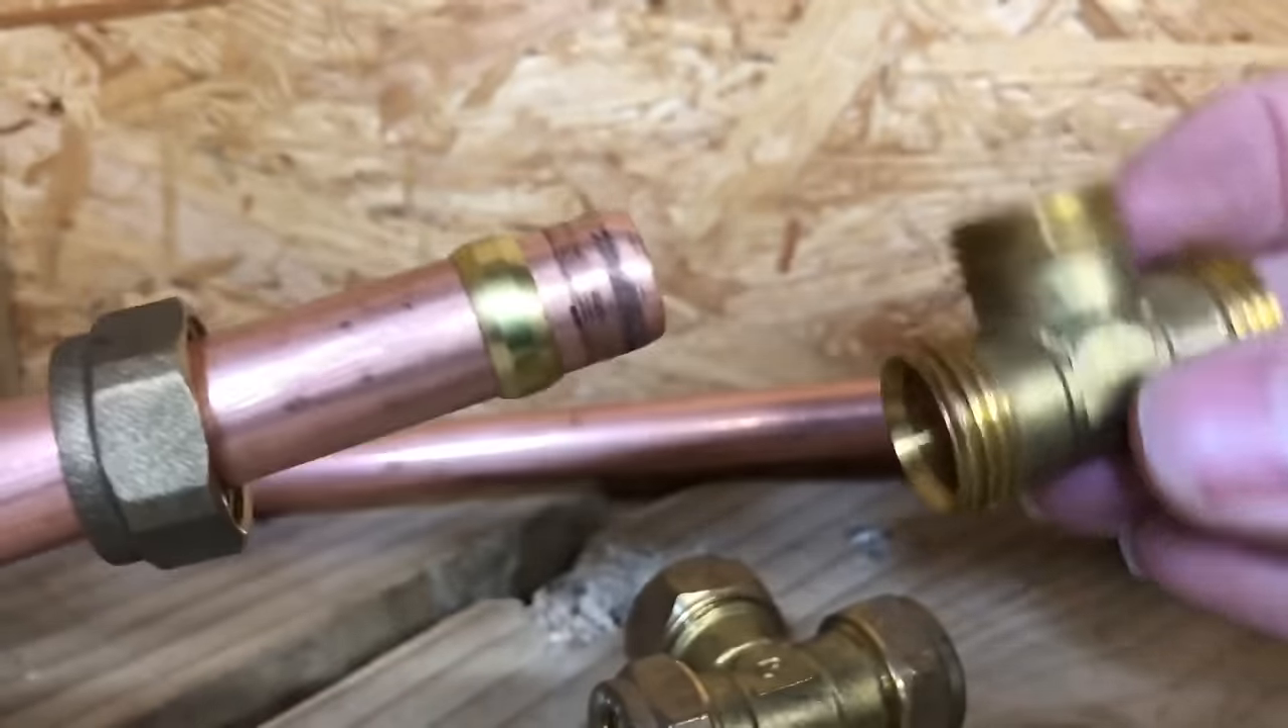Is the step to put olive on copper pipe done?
Yes.